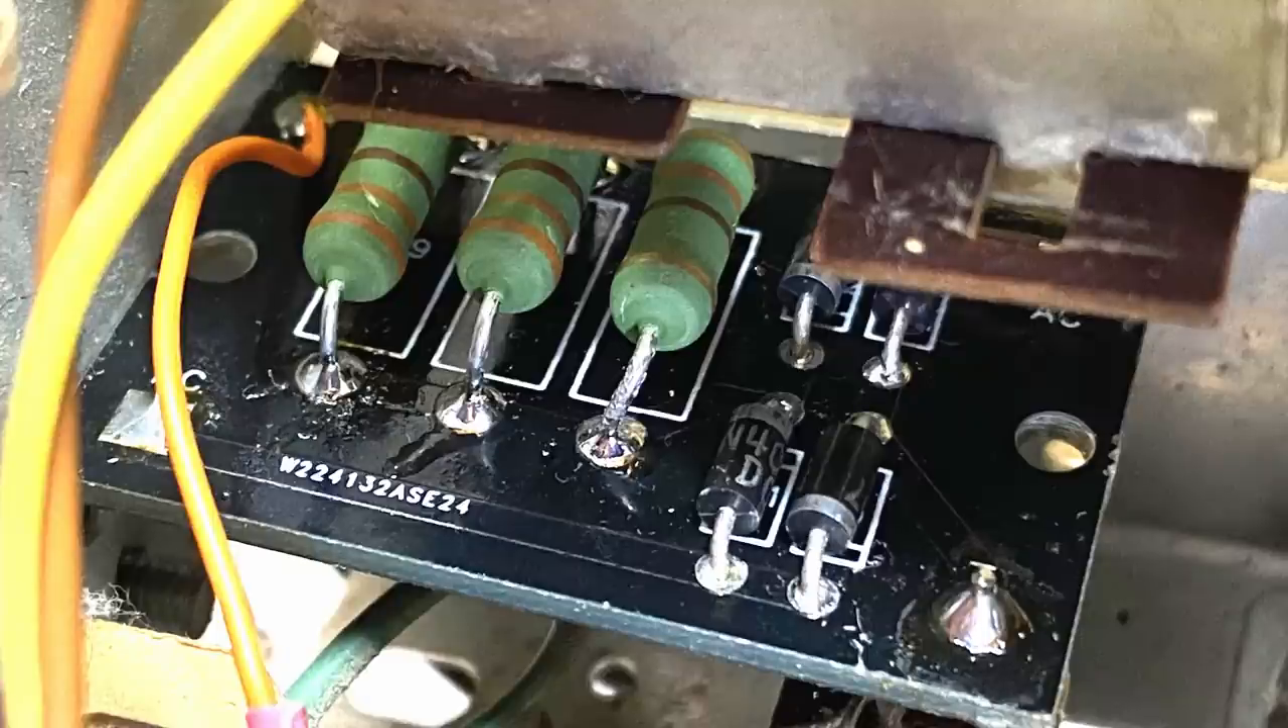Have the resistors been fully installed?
Yes.